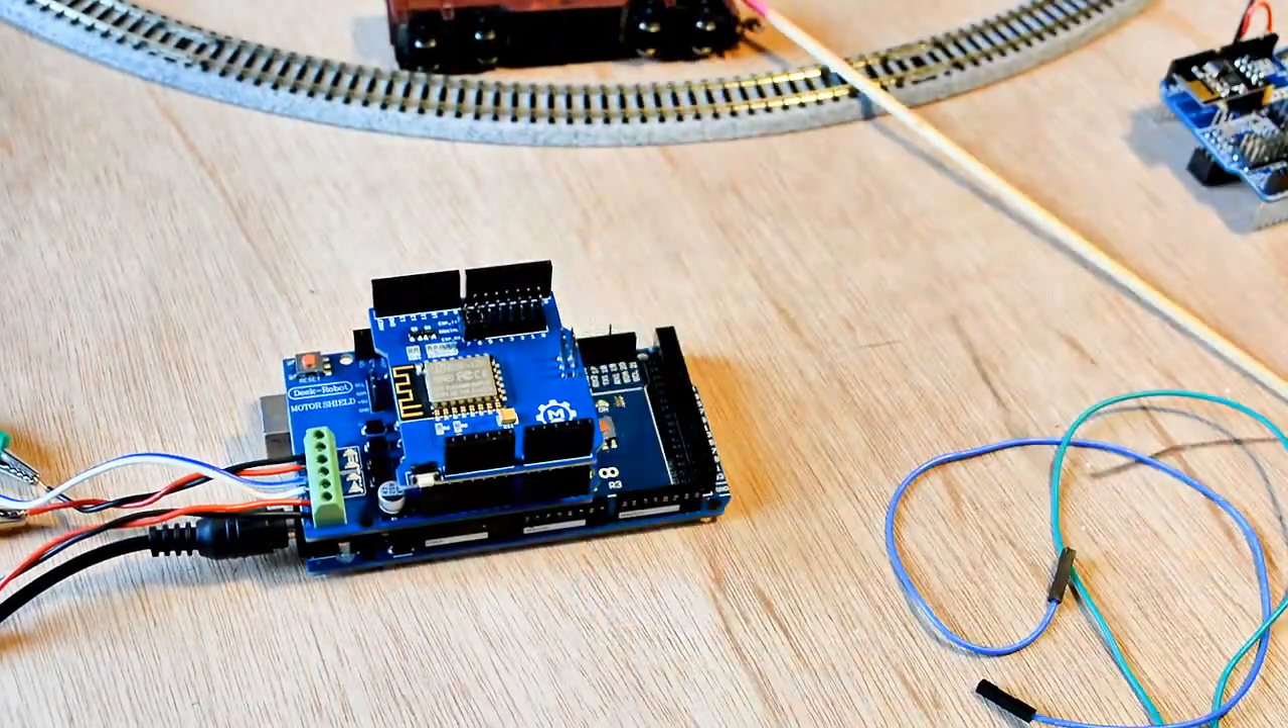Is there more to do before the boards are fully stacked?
No.